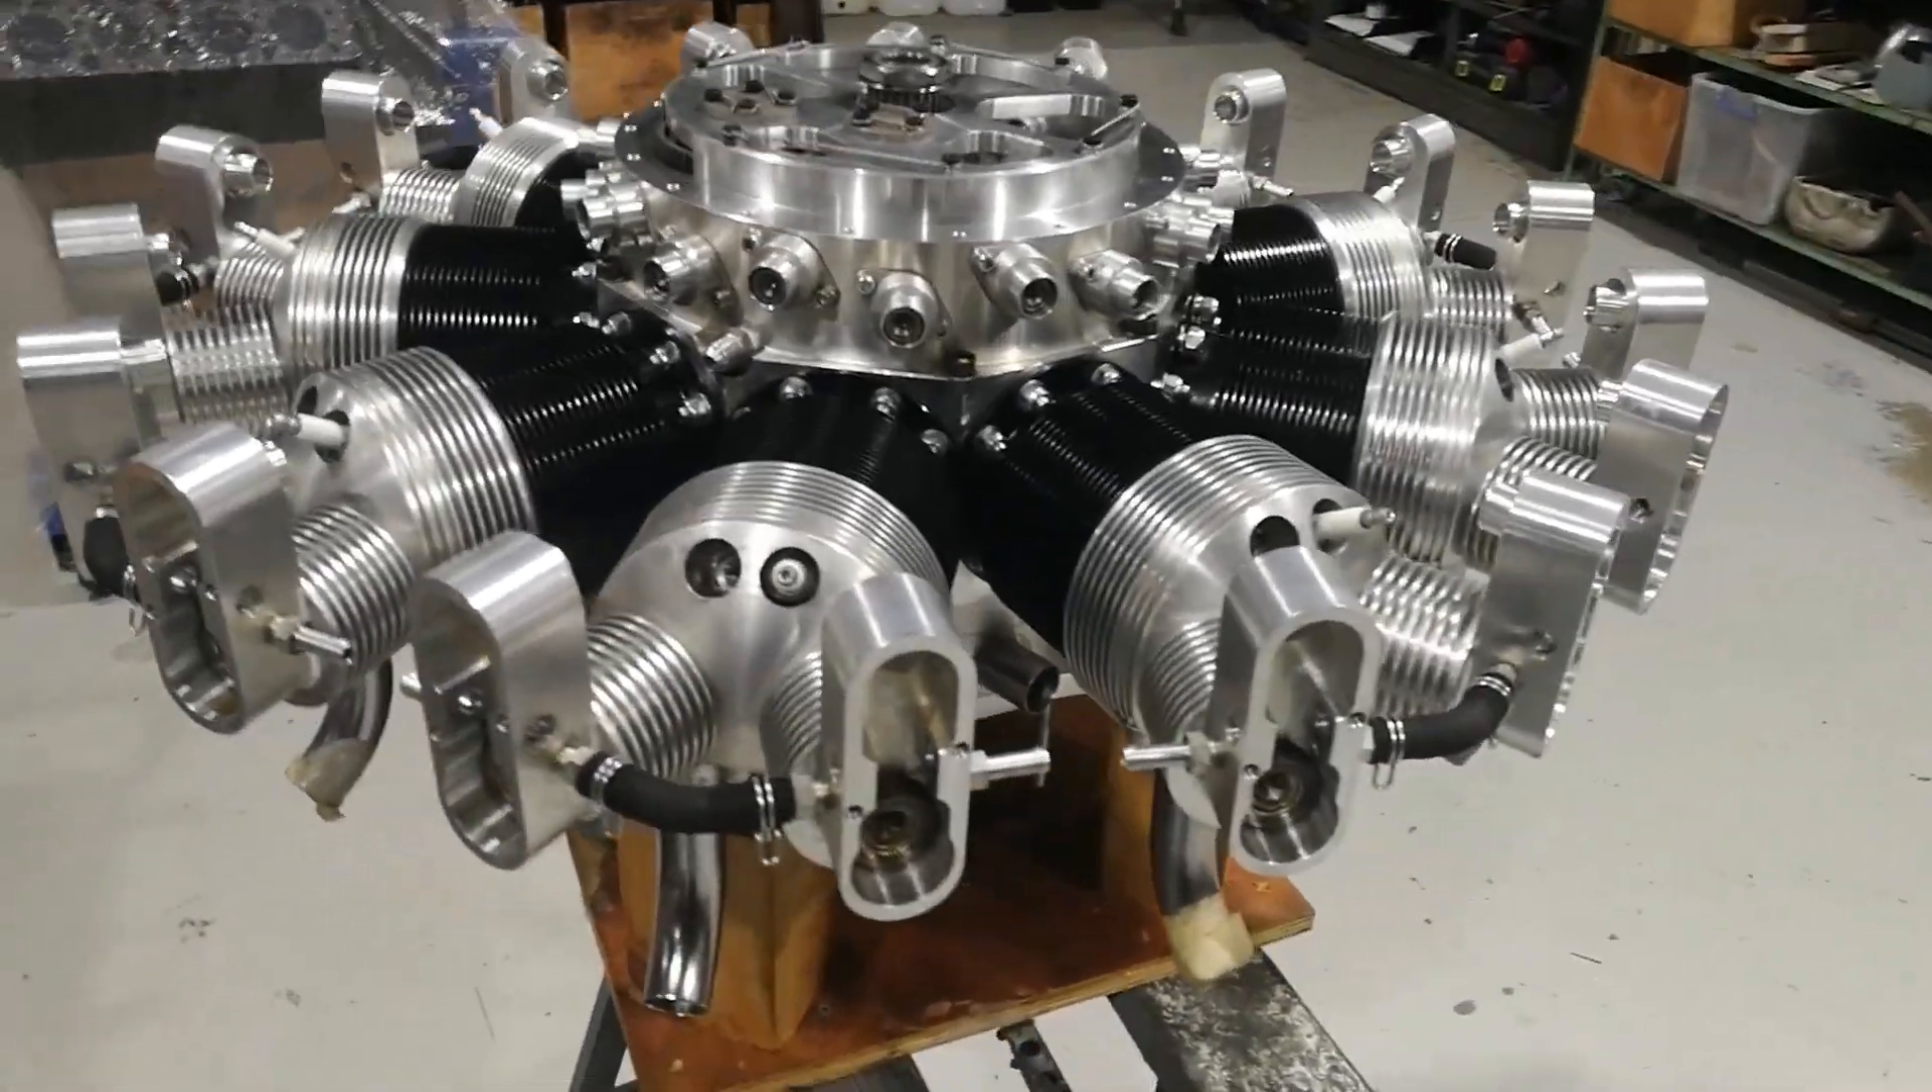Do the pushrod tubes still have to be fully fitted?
Yes.